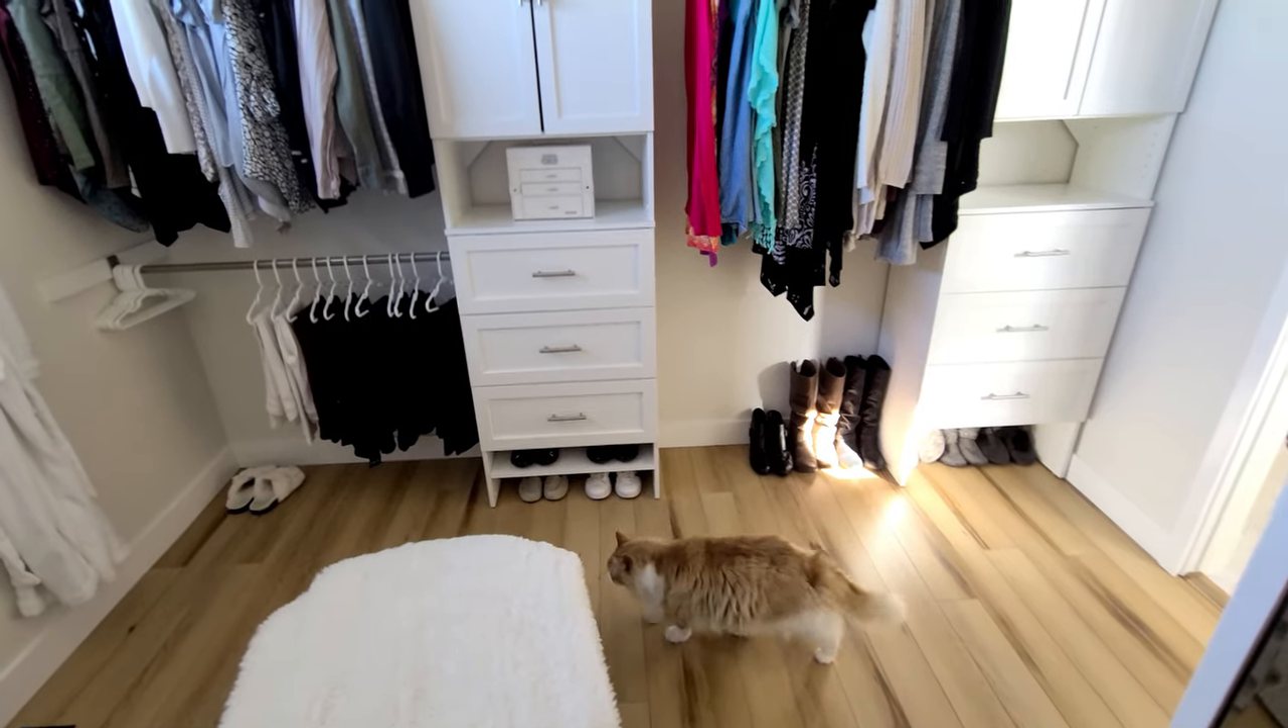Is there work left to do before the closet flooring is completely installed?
No.